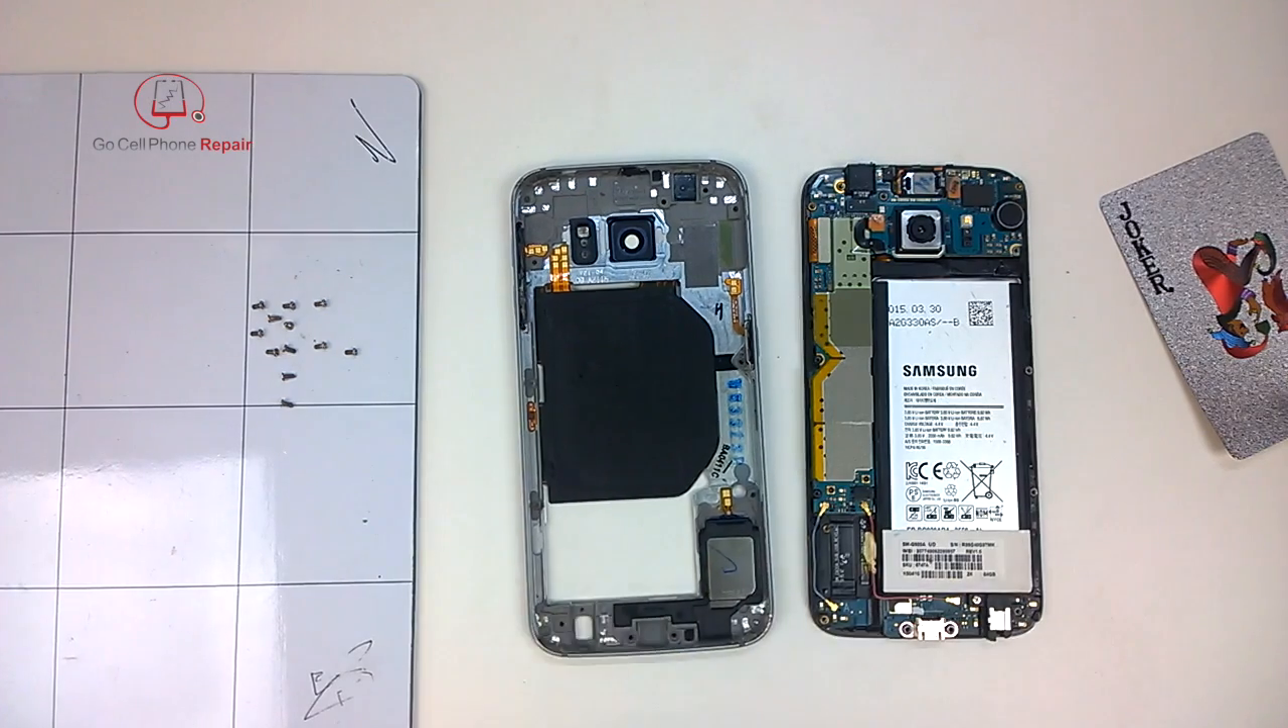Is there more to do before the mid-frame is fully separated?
No.